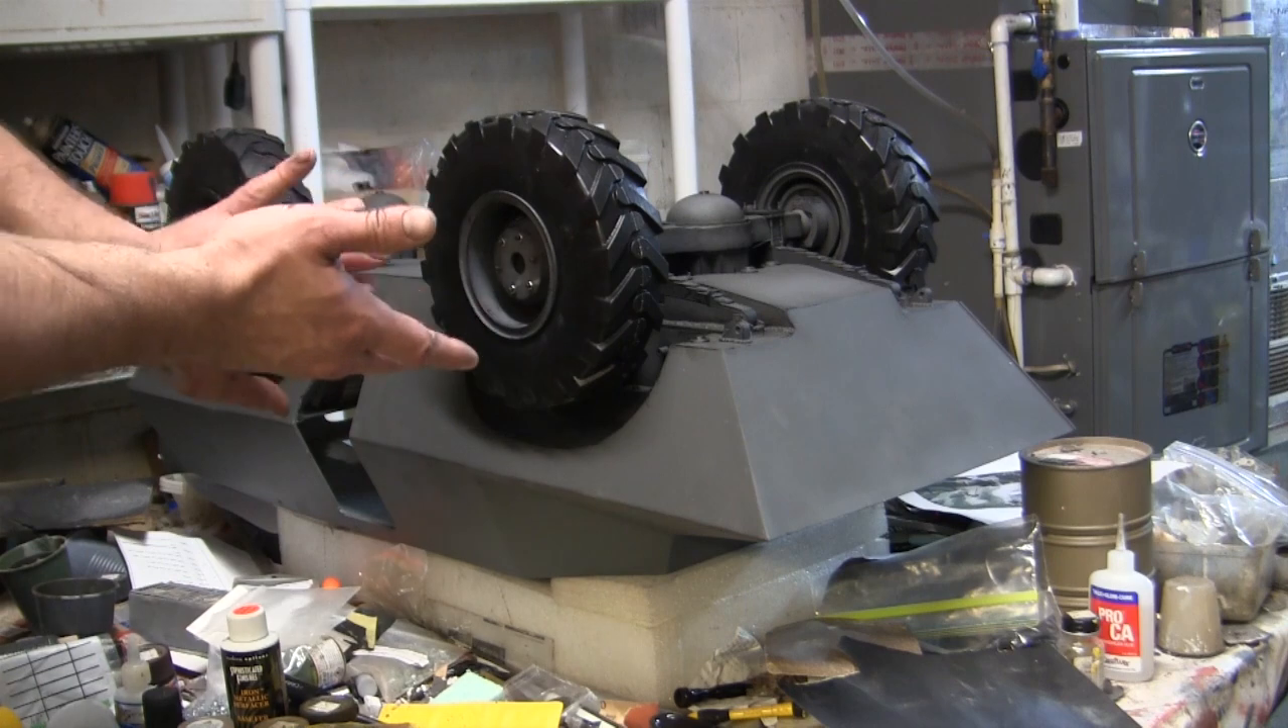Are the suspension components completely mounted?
Yes.